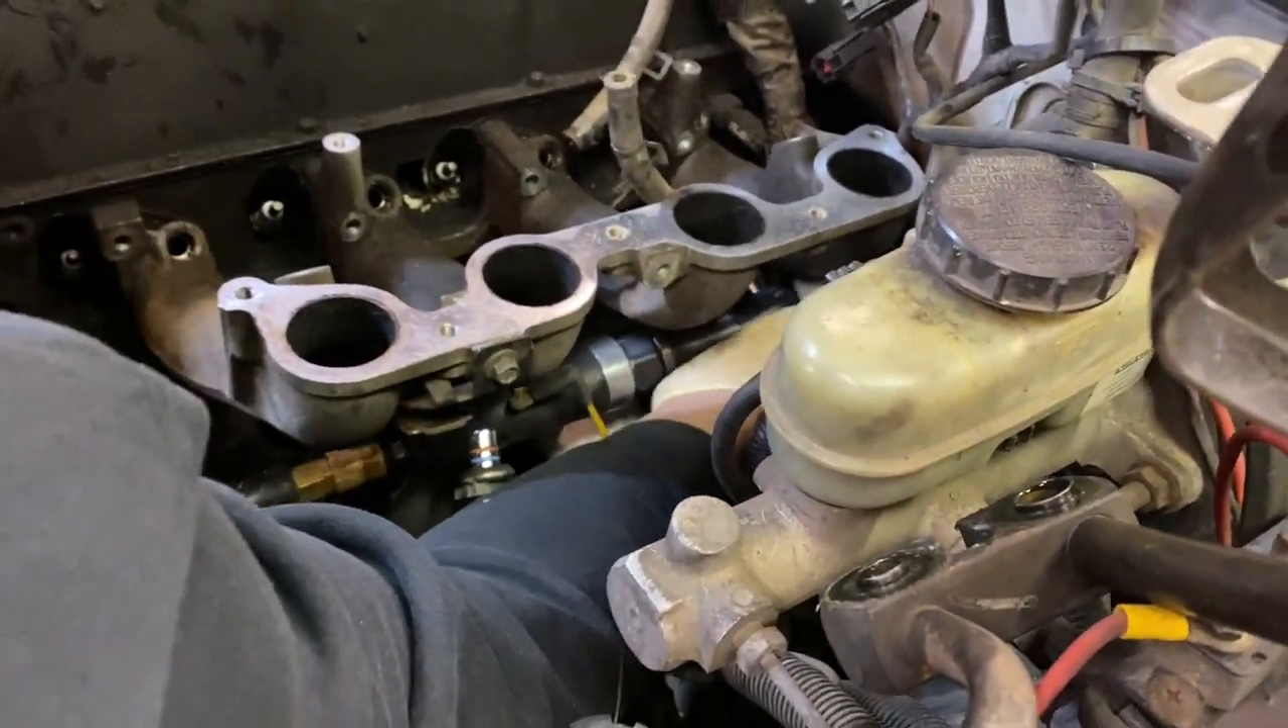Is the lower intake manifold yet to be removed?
Yes.